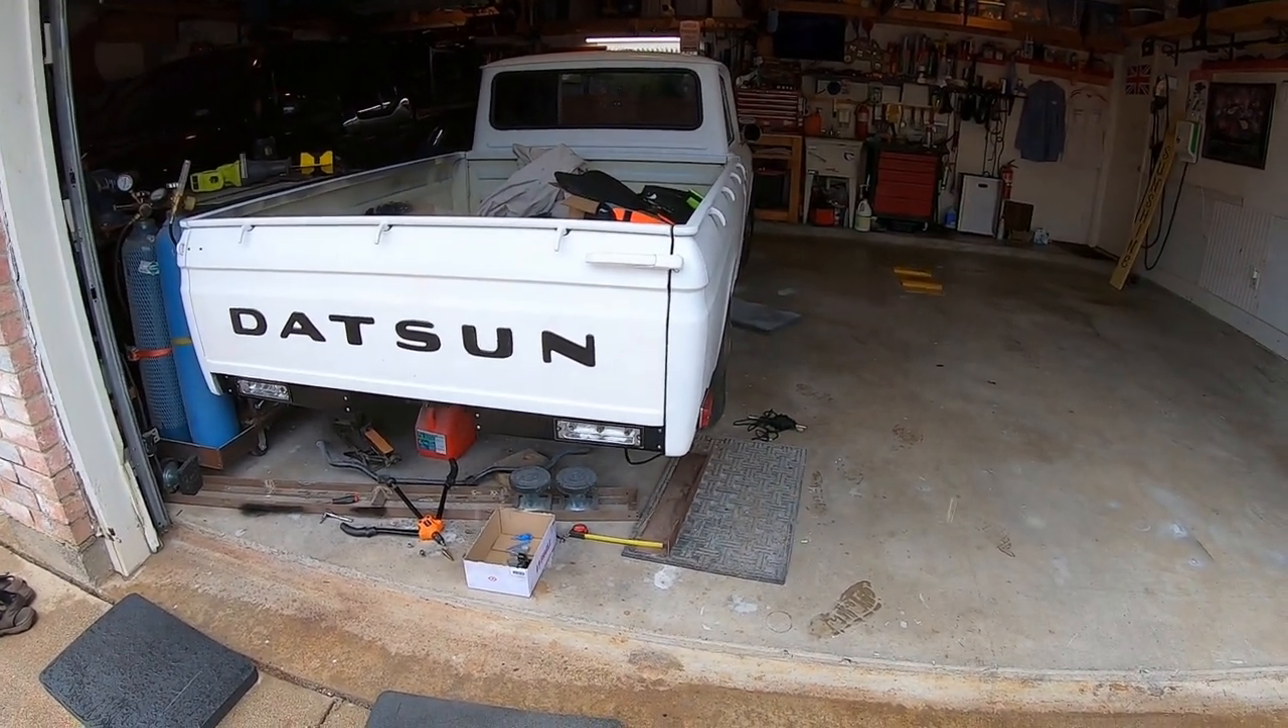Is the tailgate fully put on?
Yes.